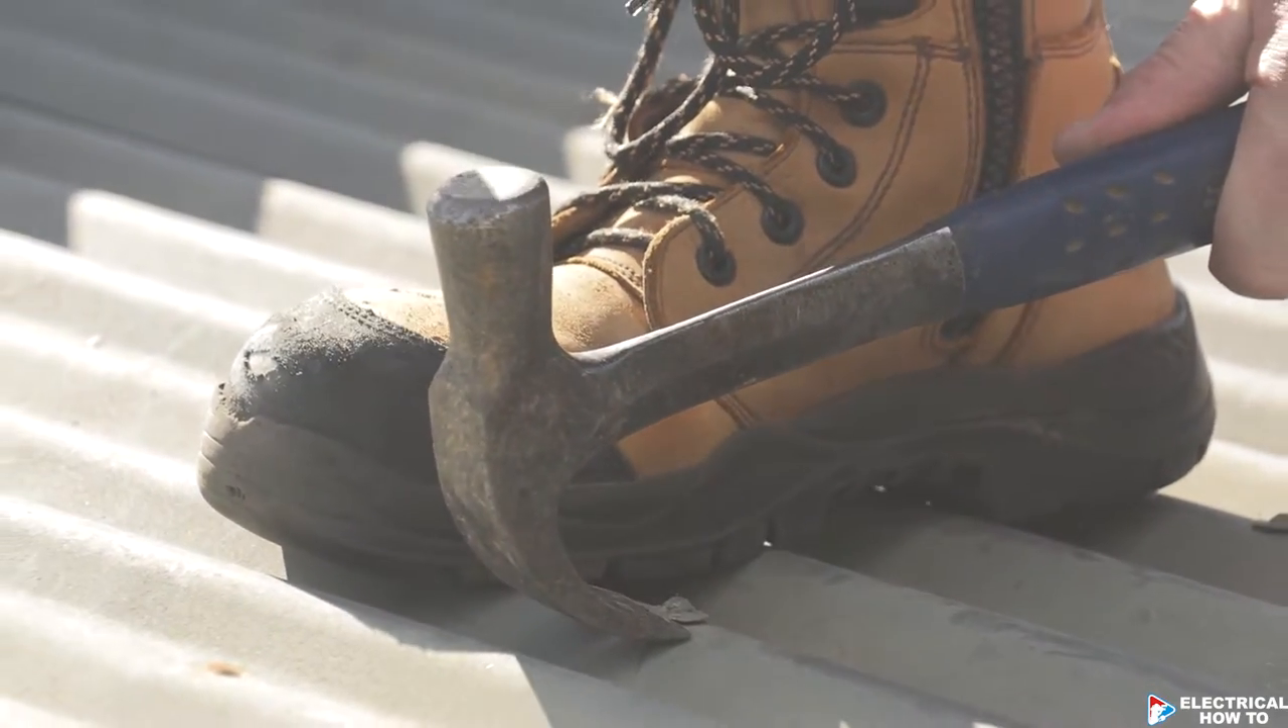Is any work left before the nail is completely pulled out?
Yes.